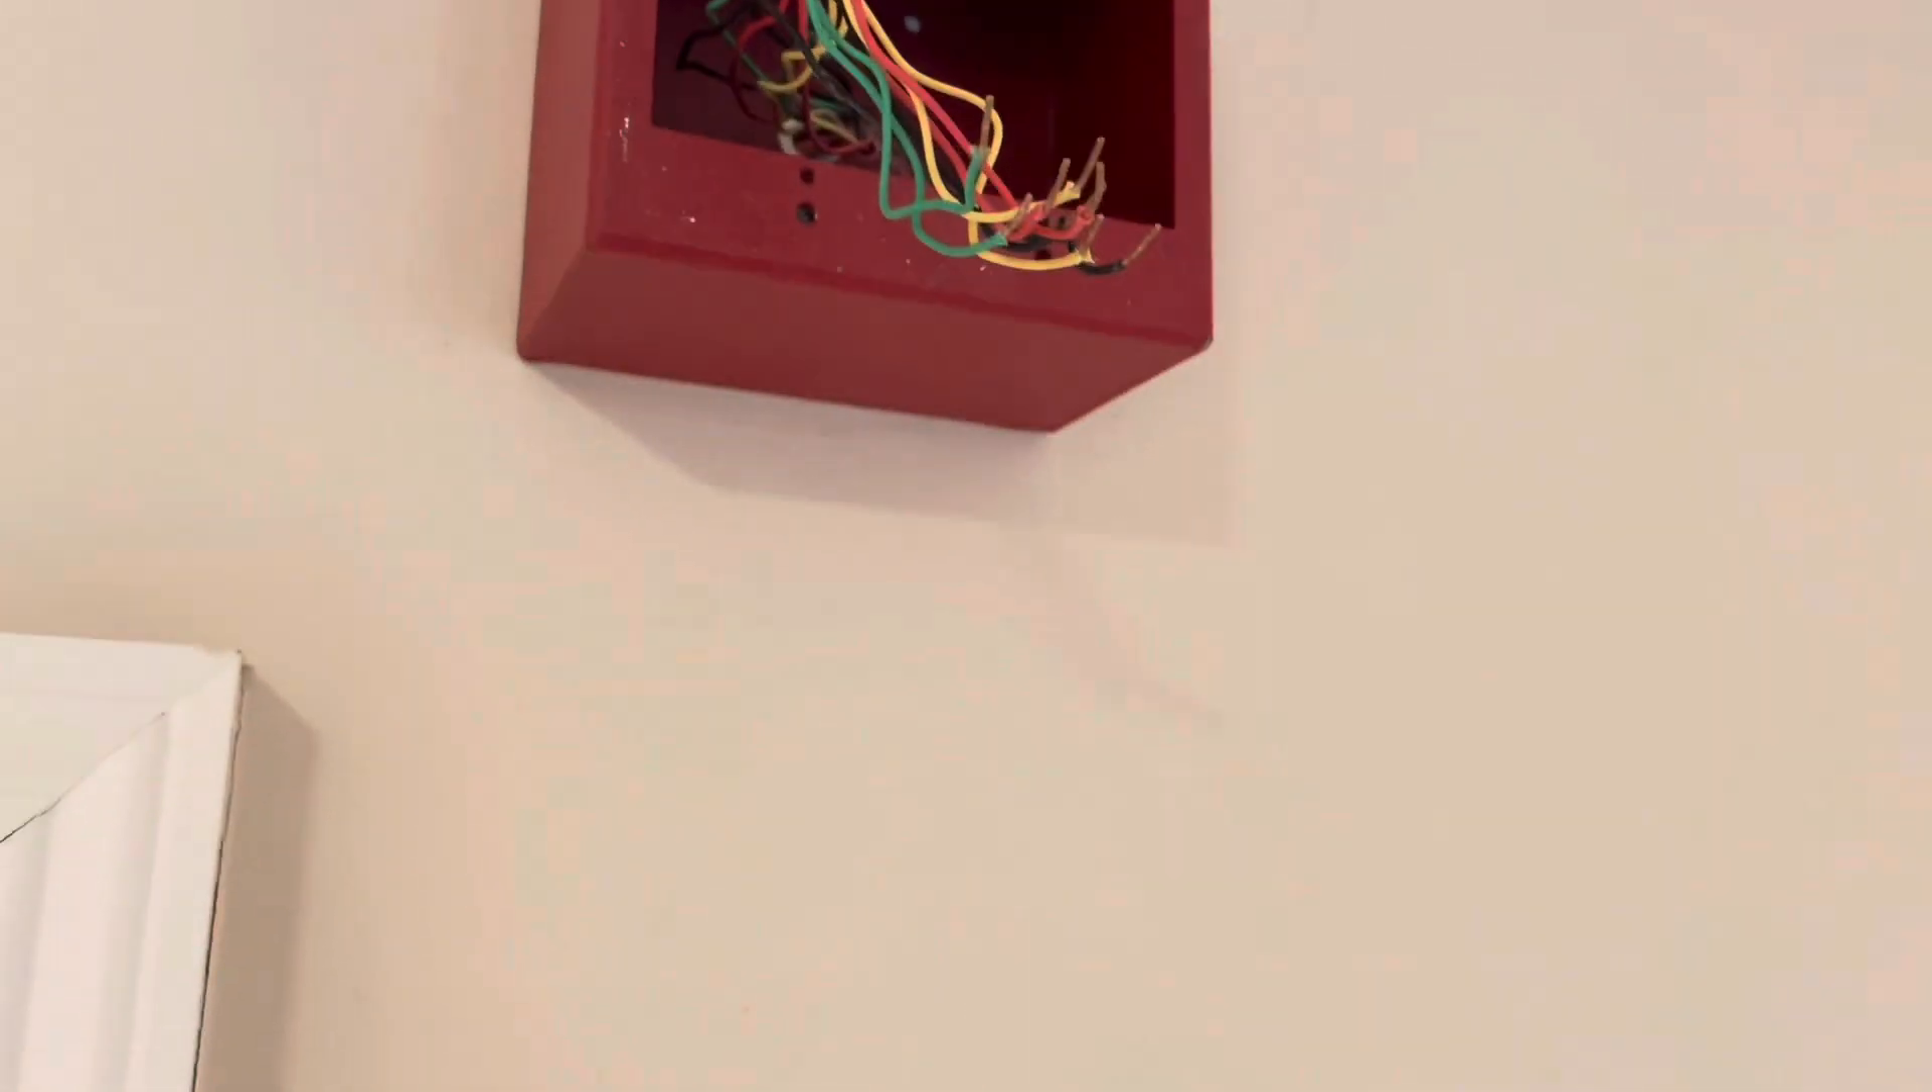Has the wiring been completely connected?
No.